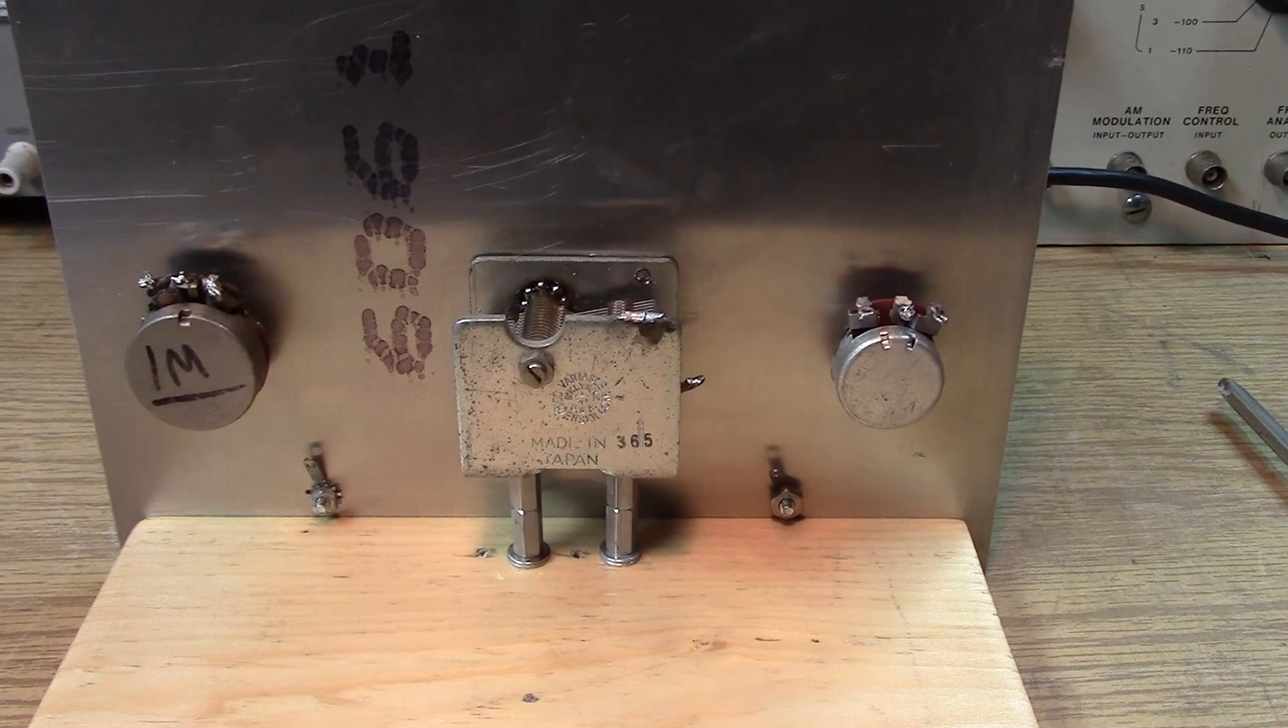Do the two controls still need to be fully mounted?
No.